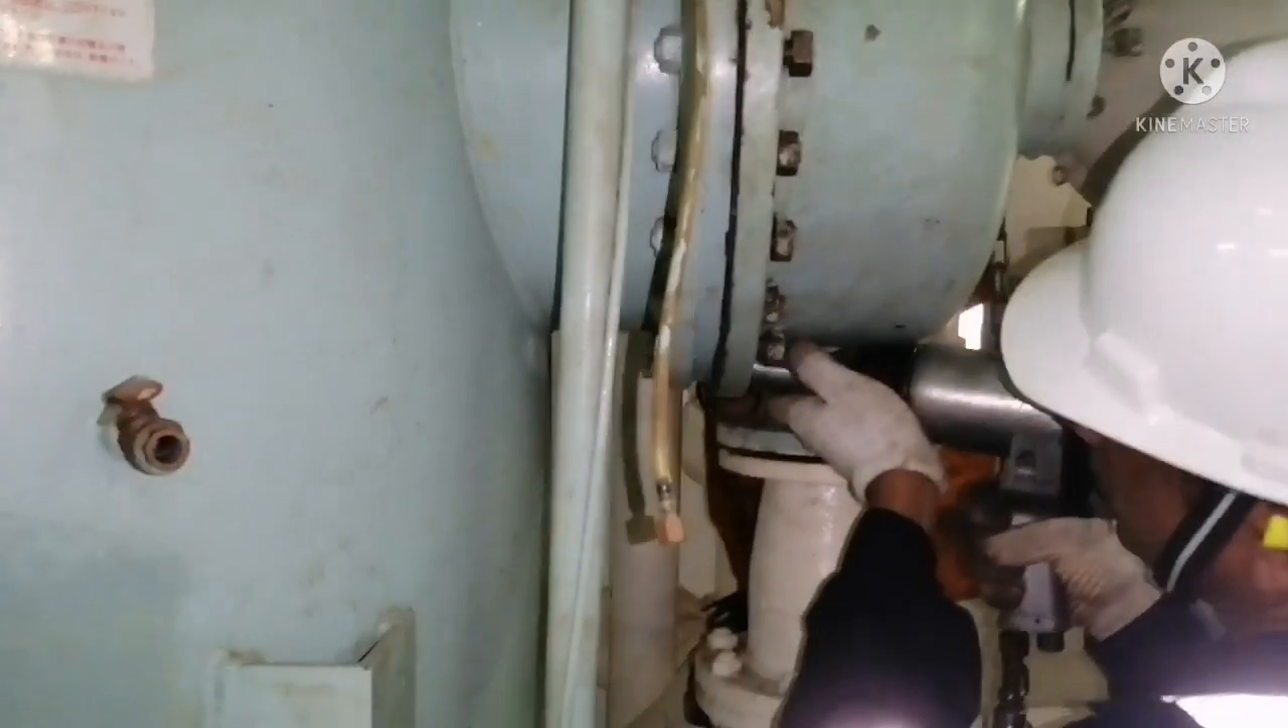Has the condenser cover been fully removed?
No.